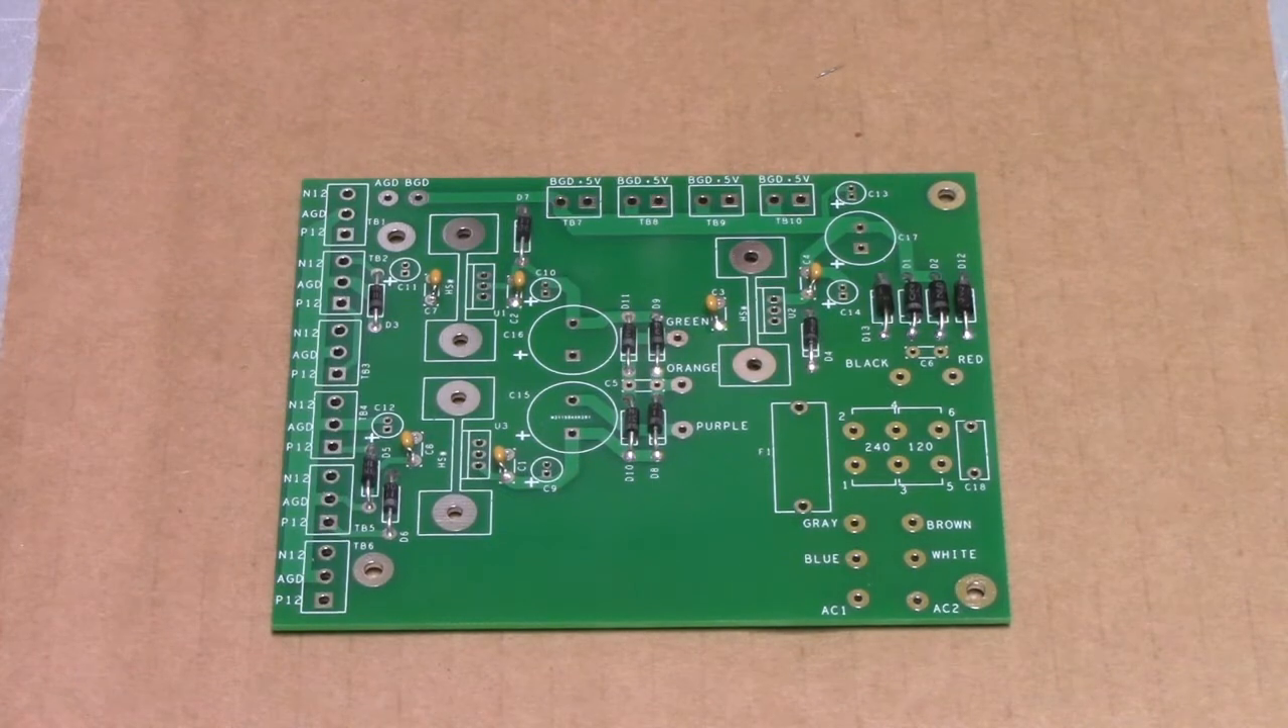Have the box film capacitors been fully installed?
No.